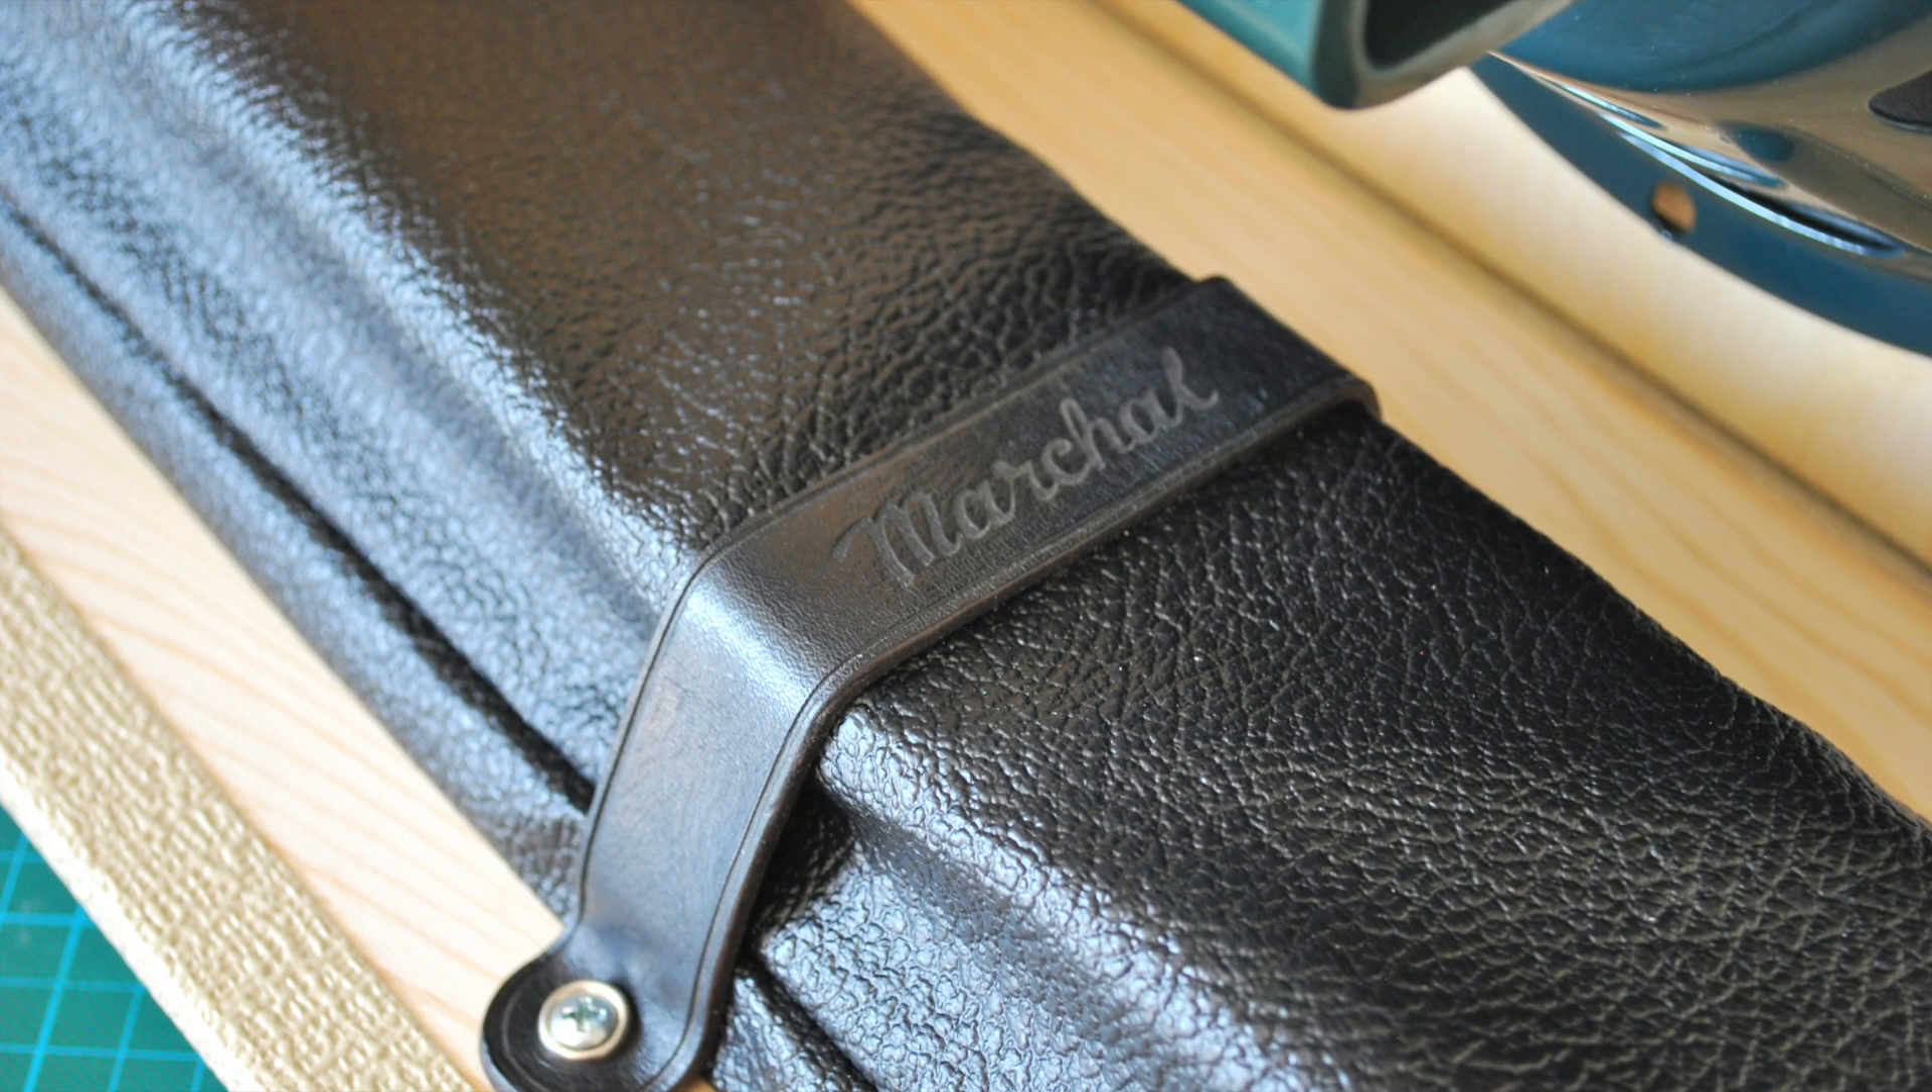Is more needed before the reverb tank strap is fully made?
No.